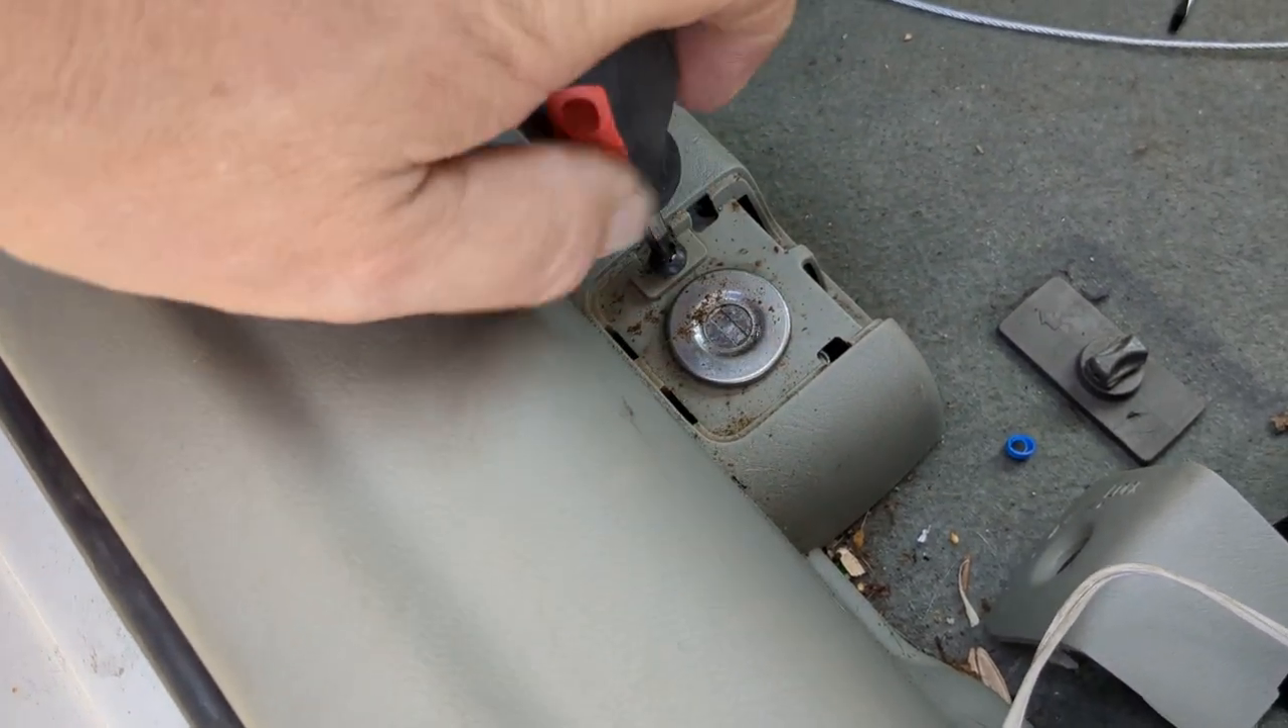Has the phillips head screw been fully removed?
No.